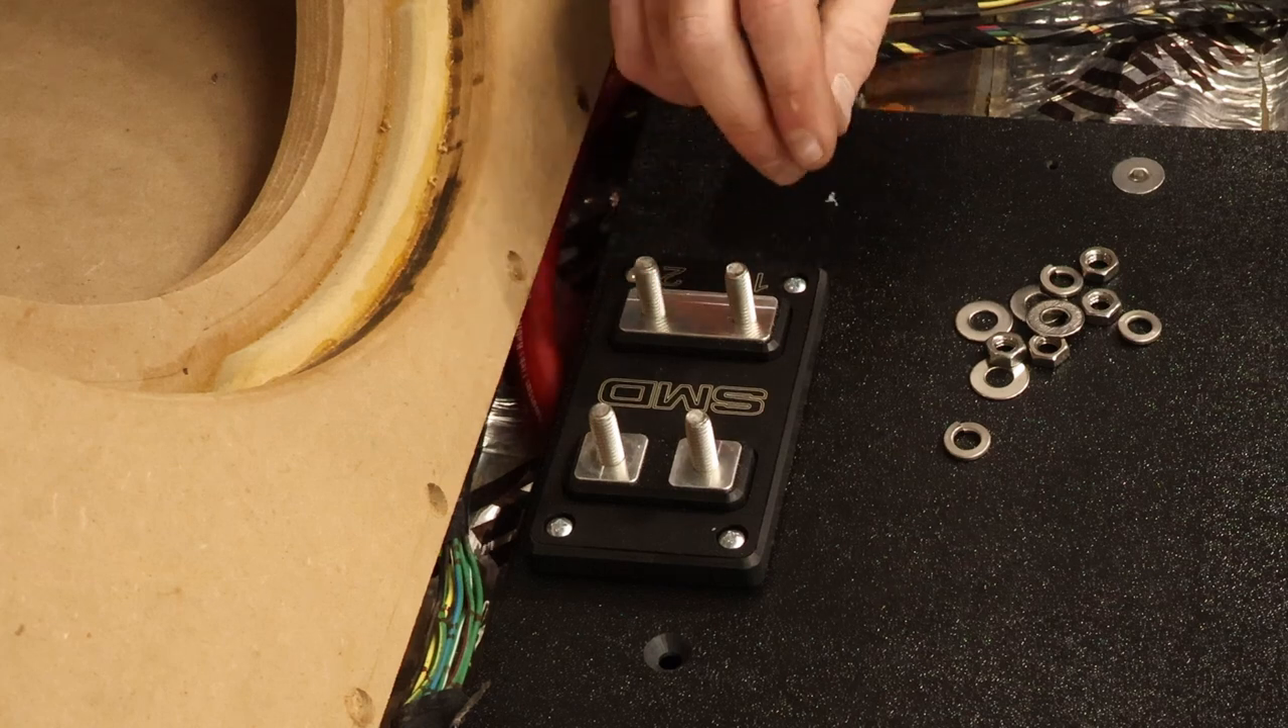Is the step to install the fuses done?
No.